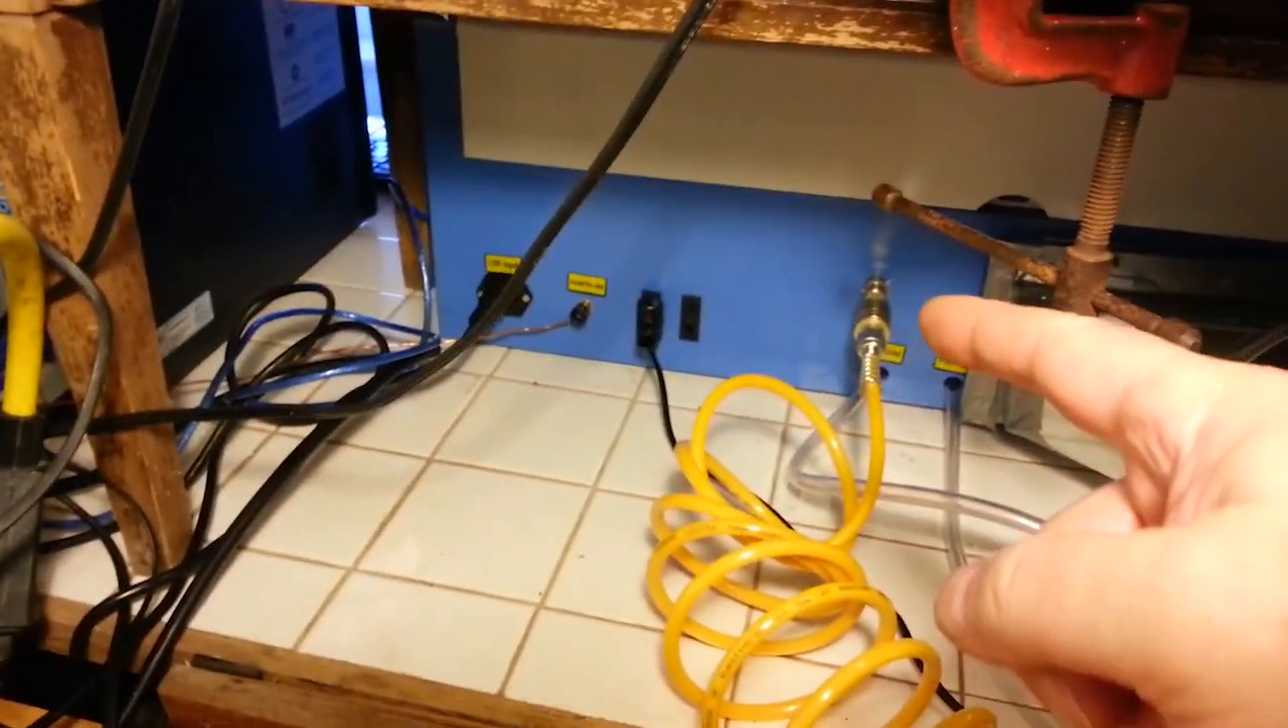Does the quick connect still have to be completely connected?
No.